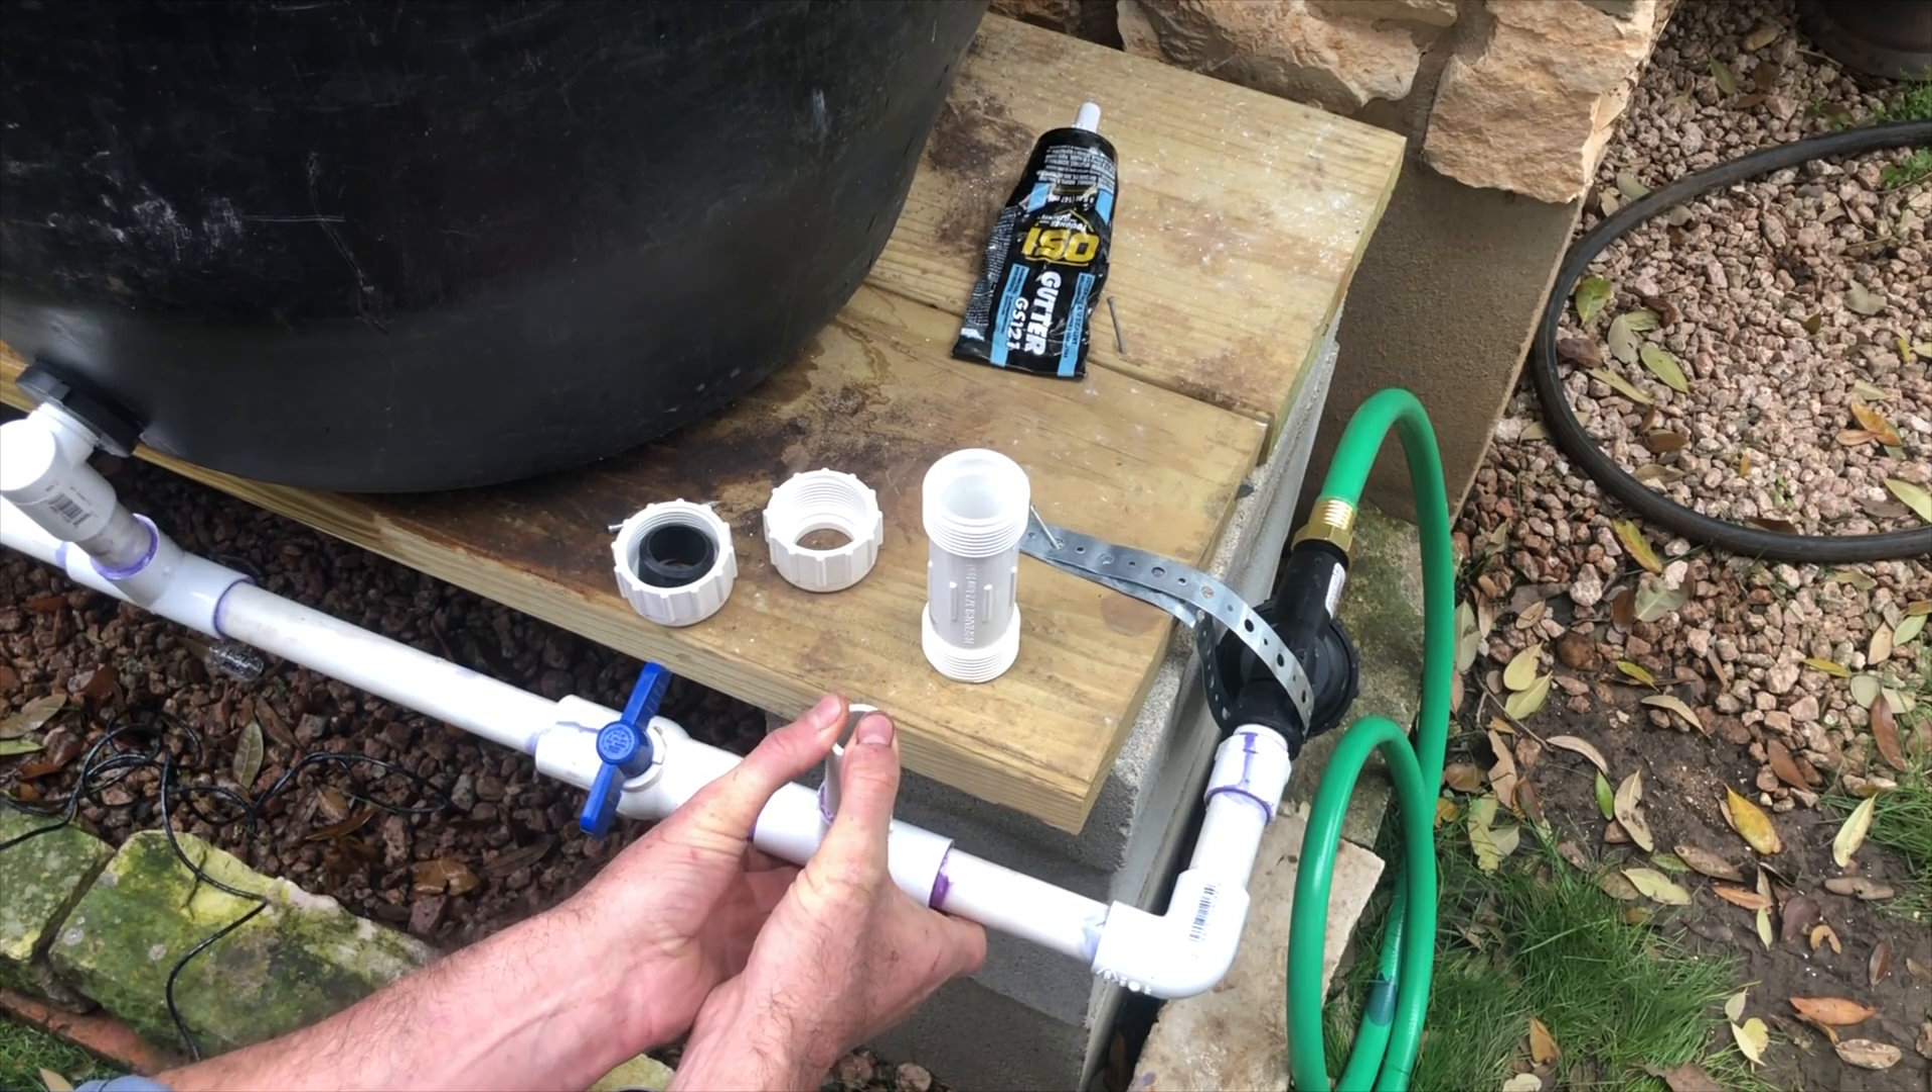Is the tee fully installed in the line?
Yes.